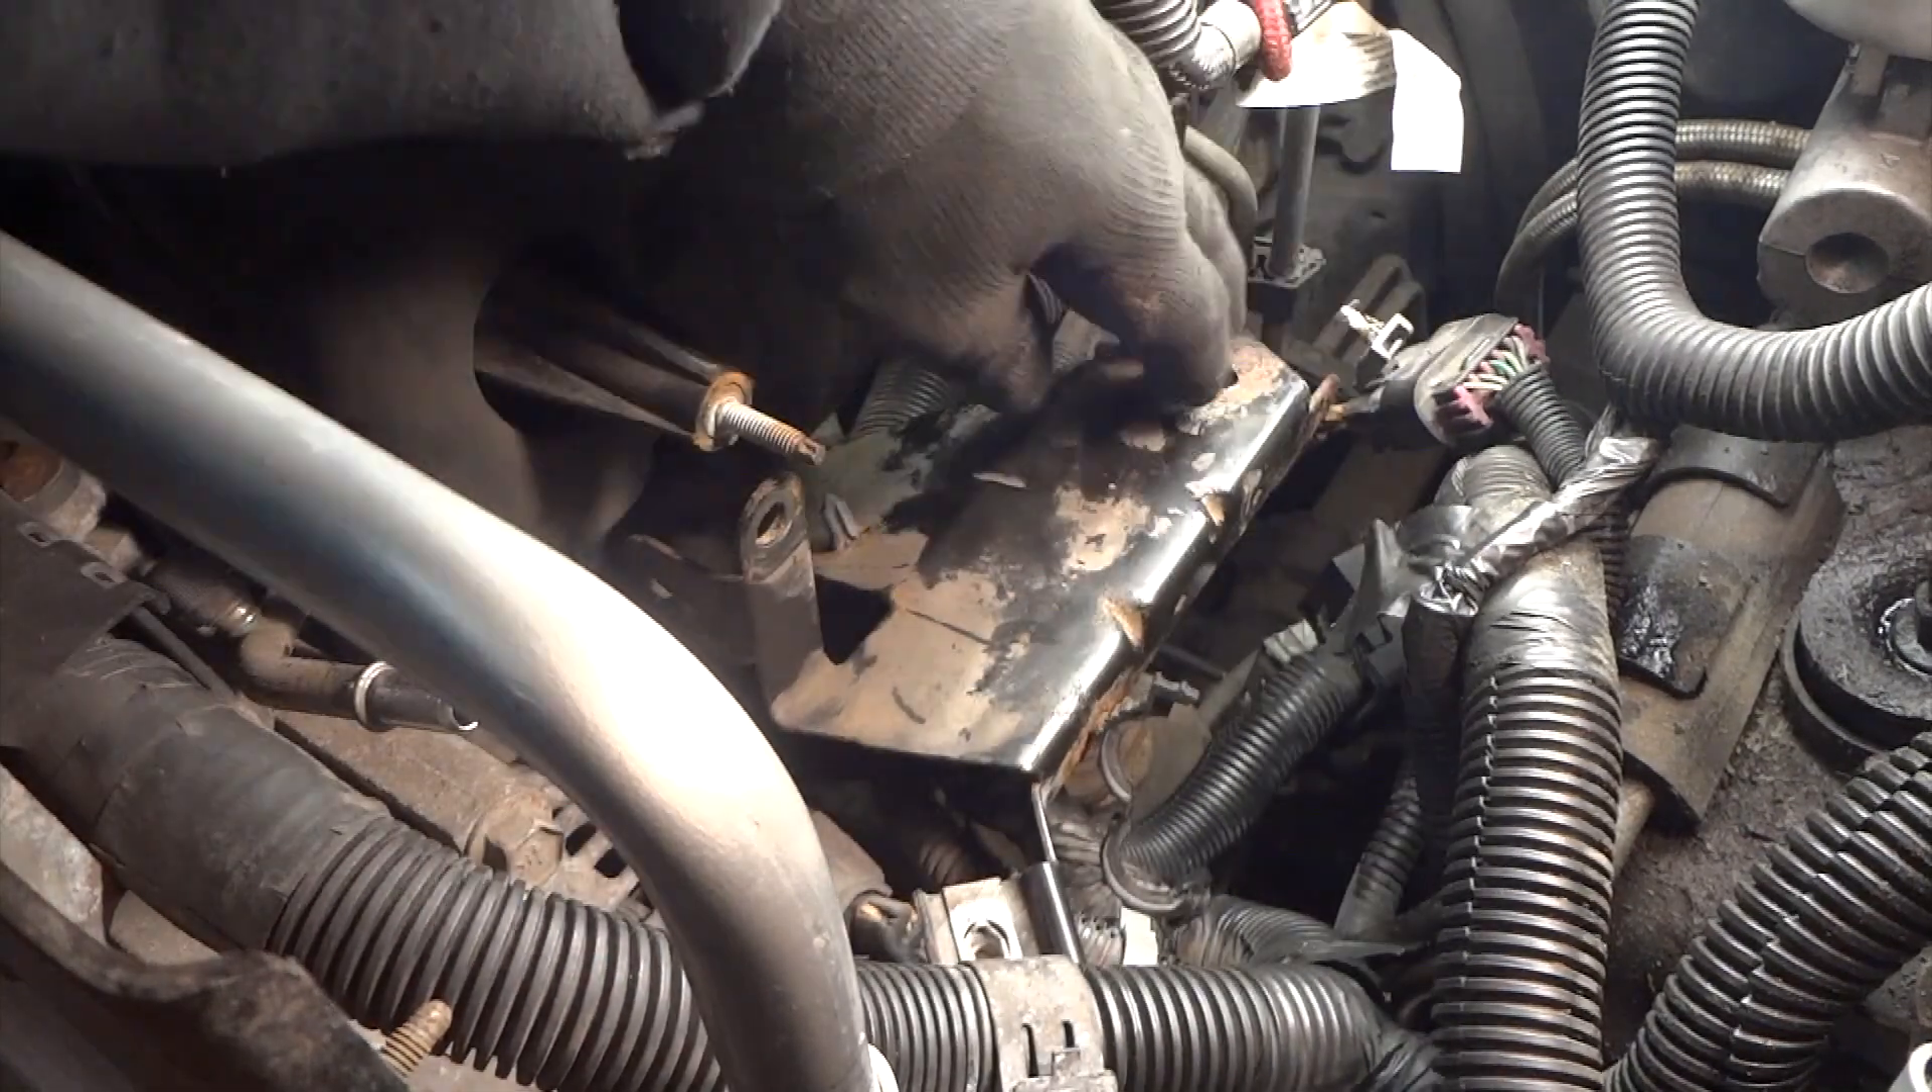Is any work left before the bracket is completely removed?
Yes.